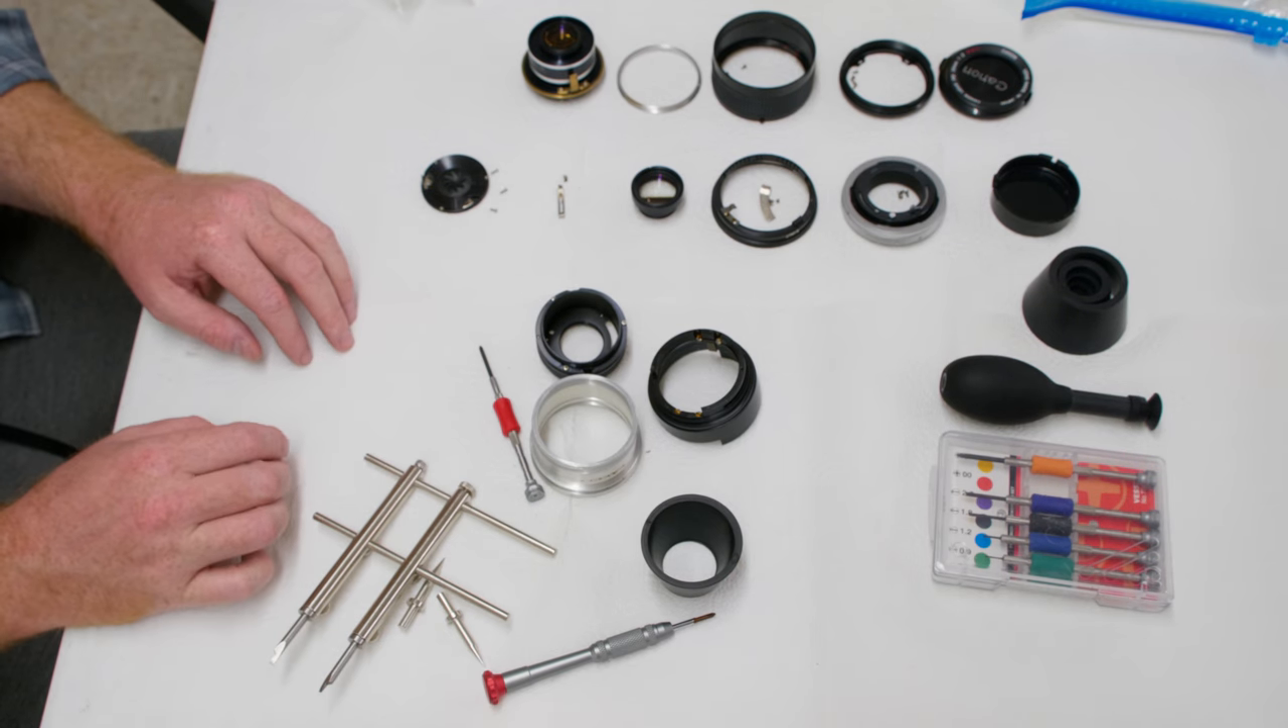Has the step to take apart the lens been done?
Yes.